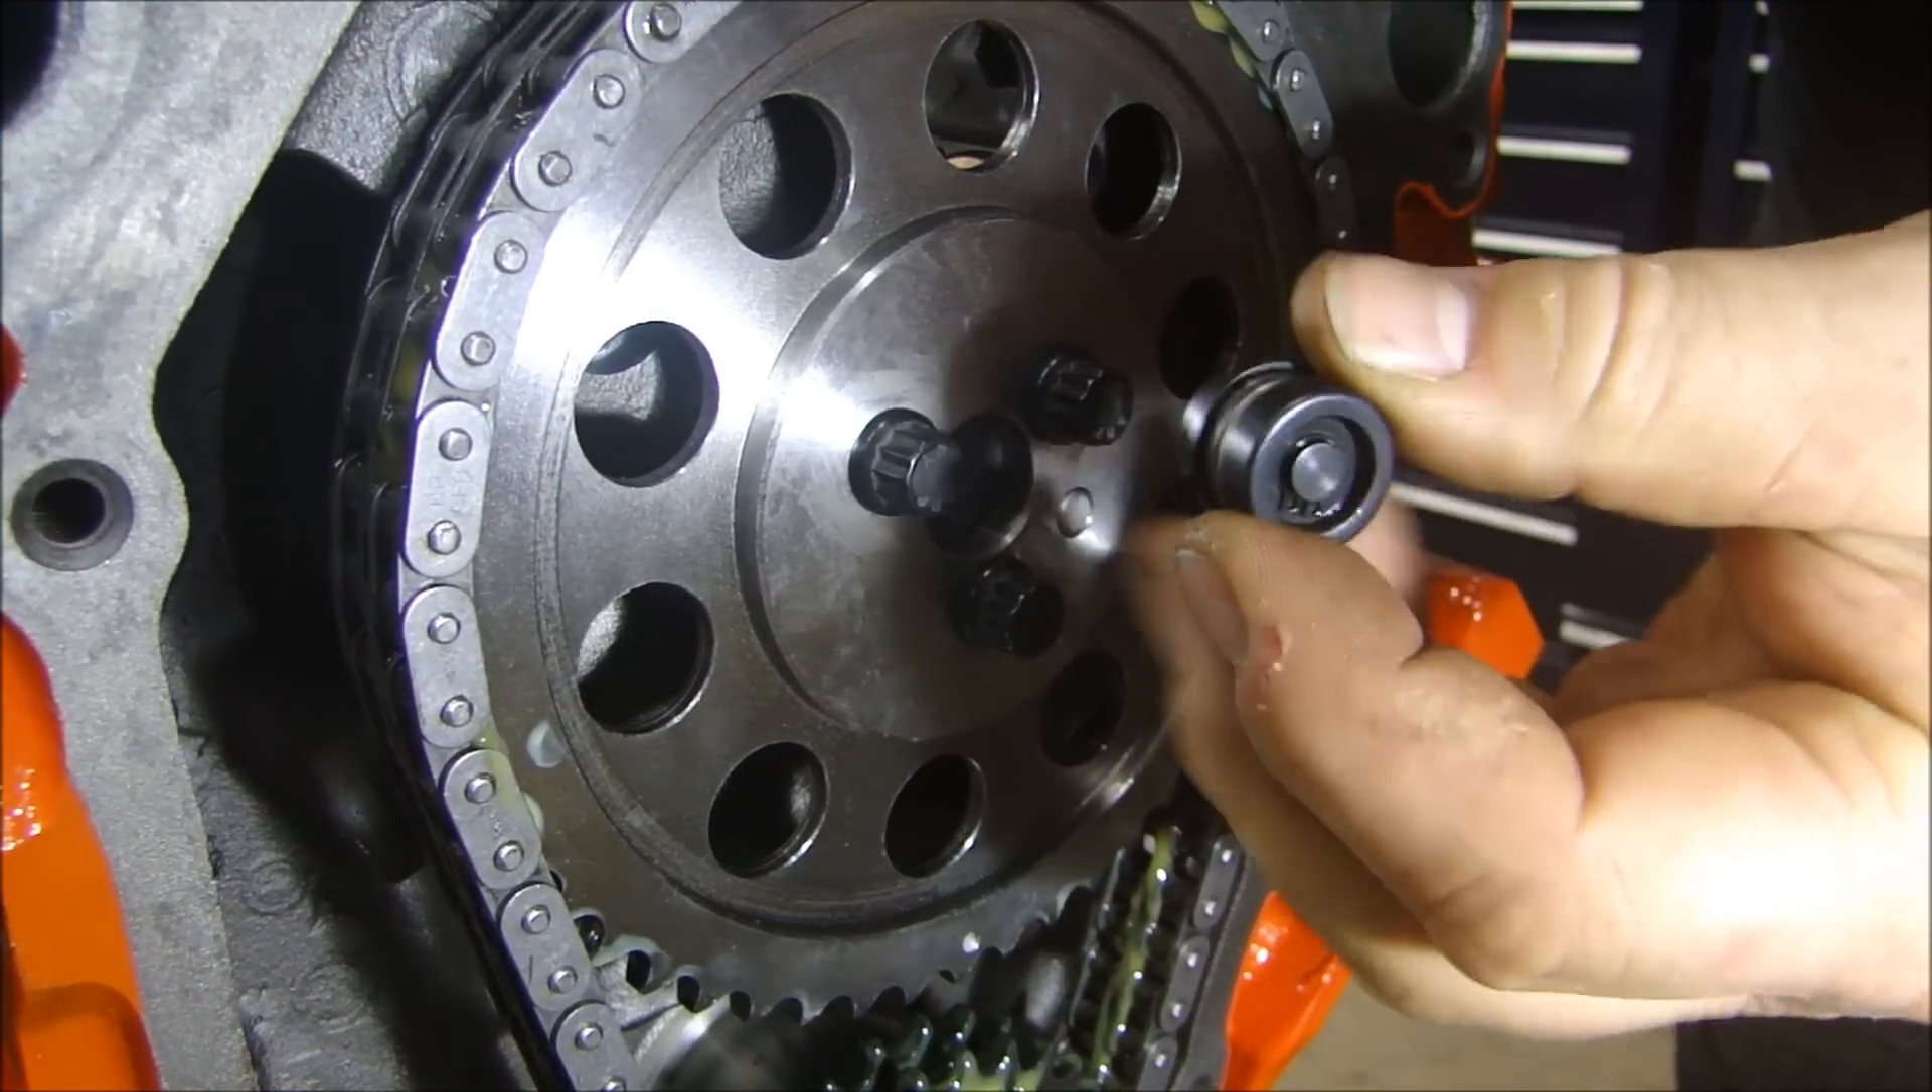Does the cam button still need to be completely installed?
Yes.